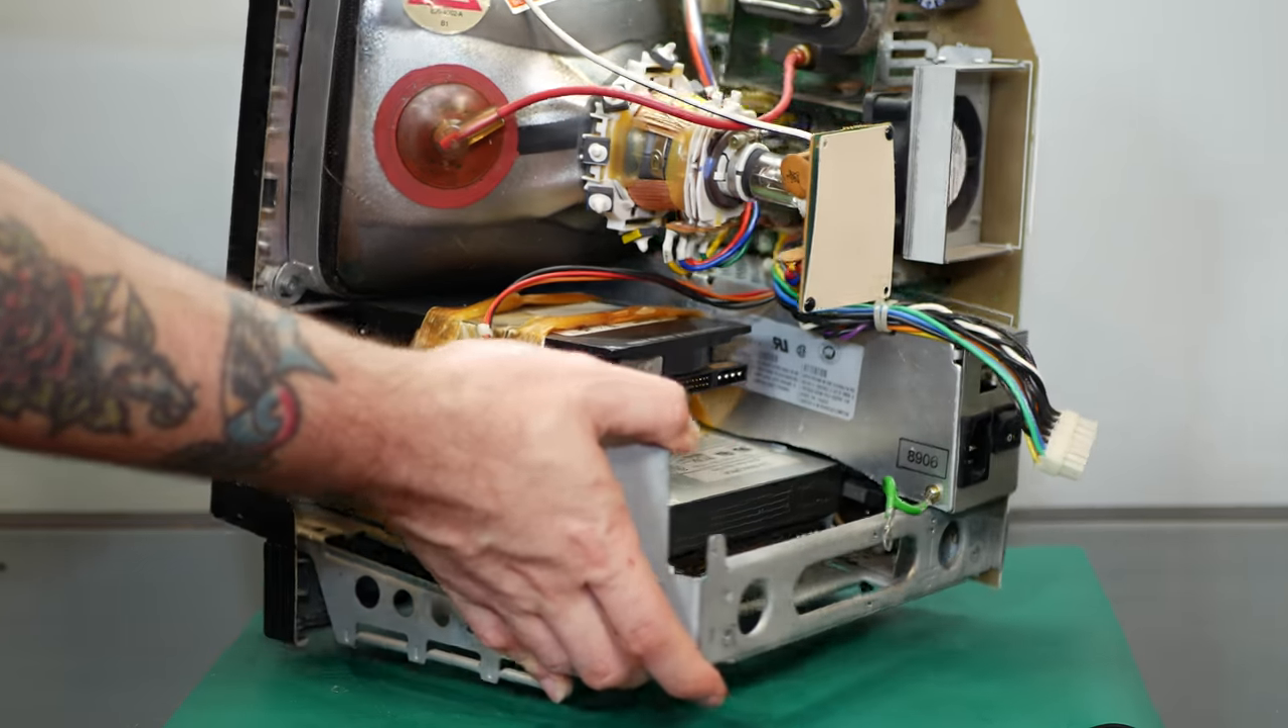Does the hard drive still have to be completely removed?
Yes.